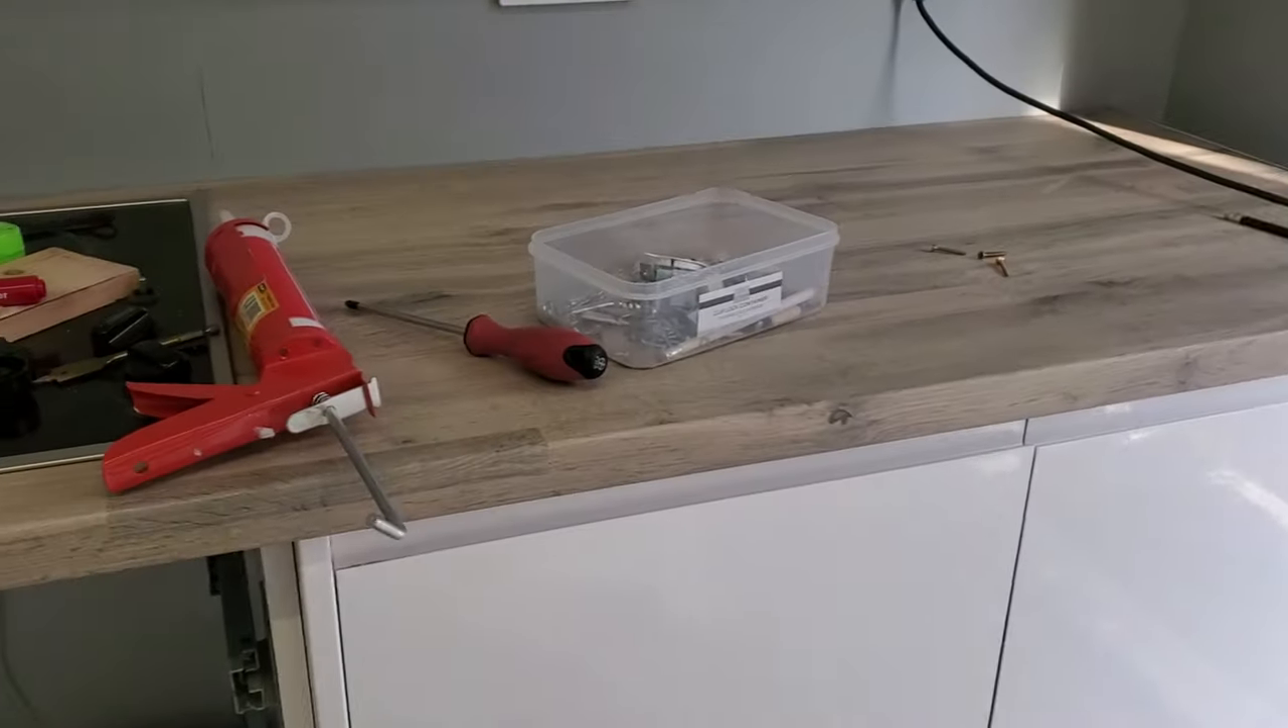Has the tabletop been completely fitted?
Yes.